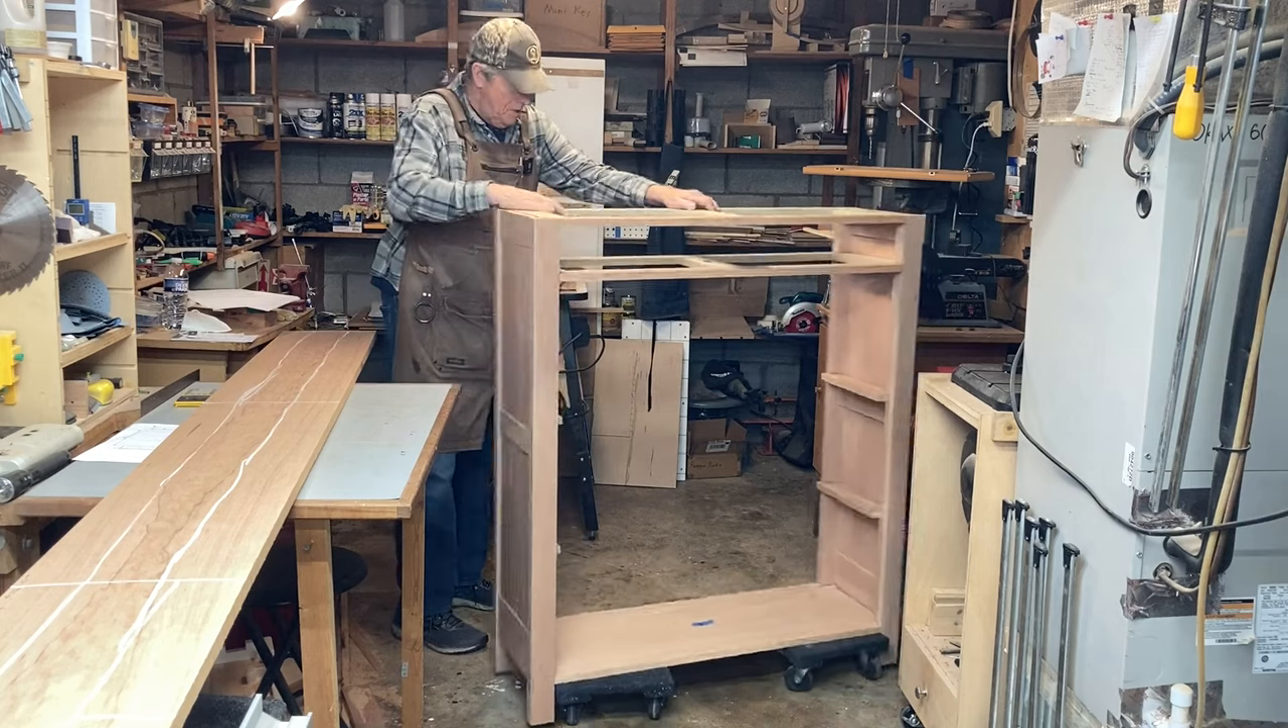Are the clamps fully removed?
Yes.